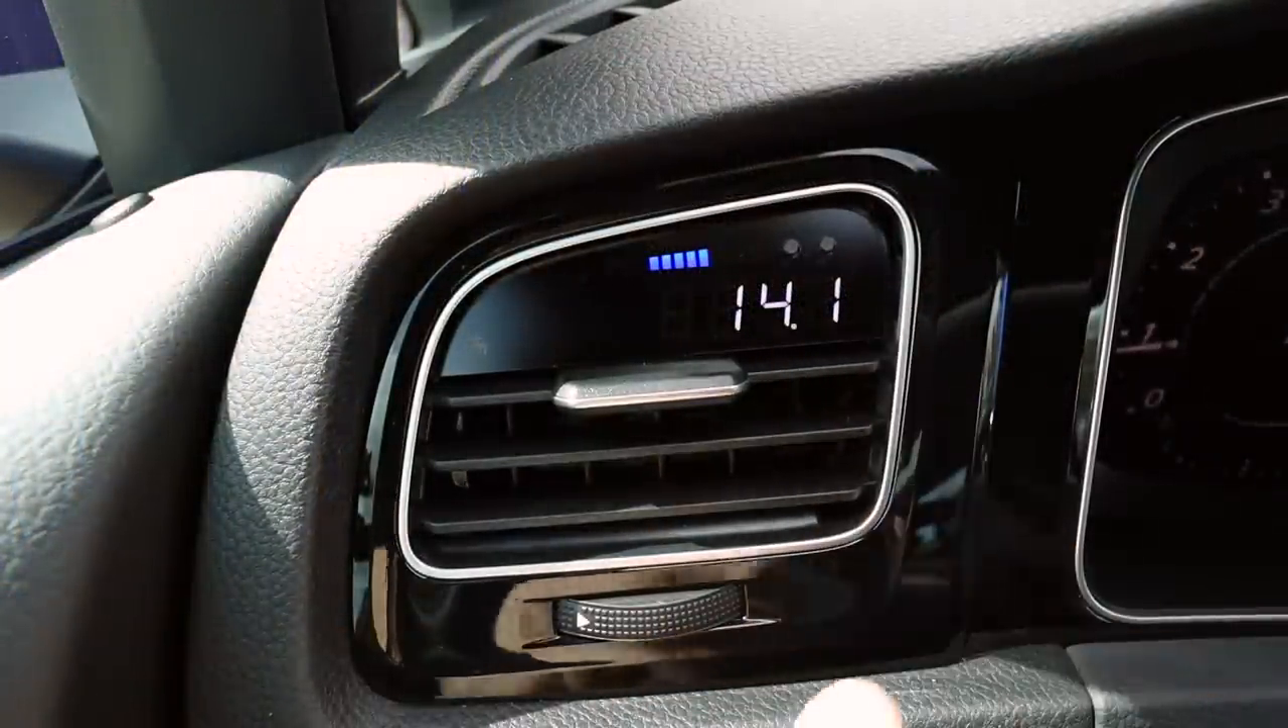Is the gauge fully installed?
Yes.